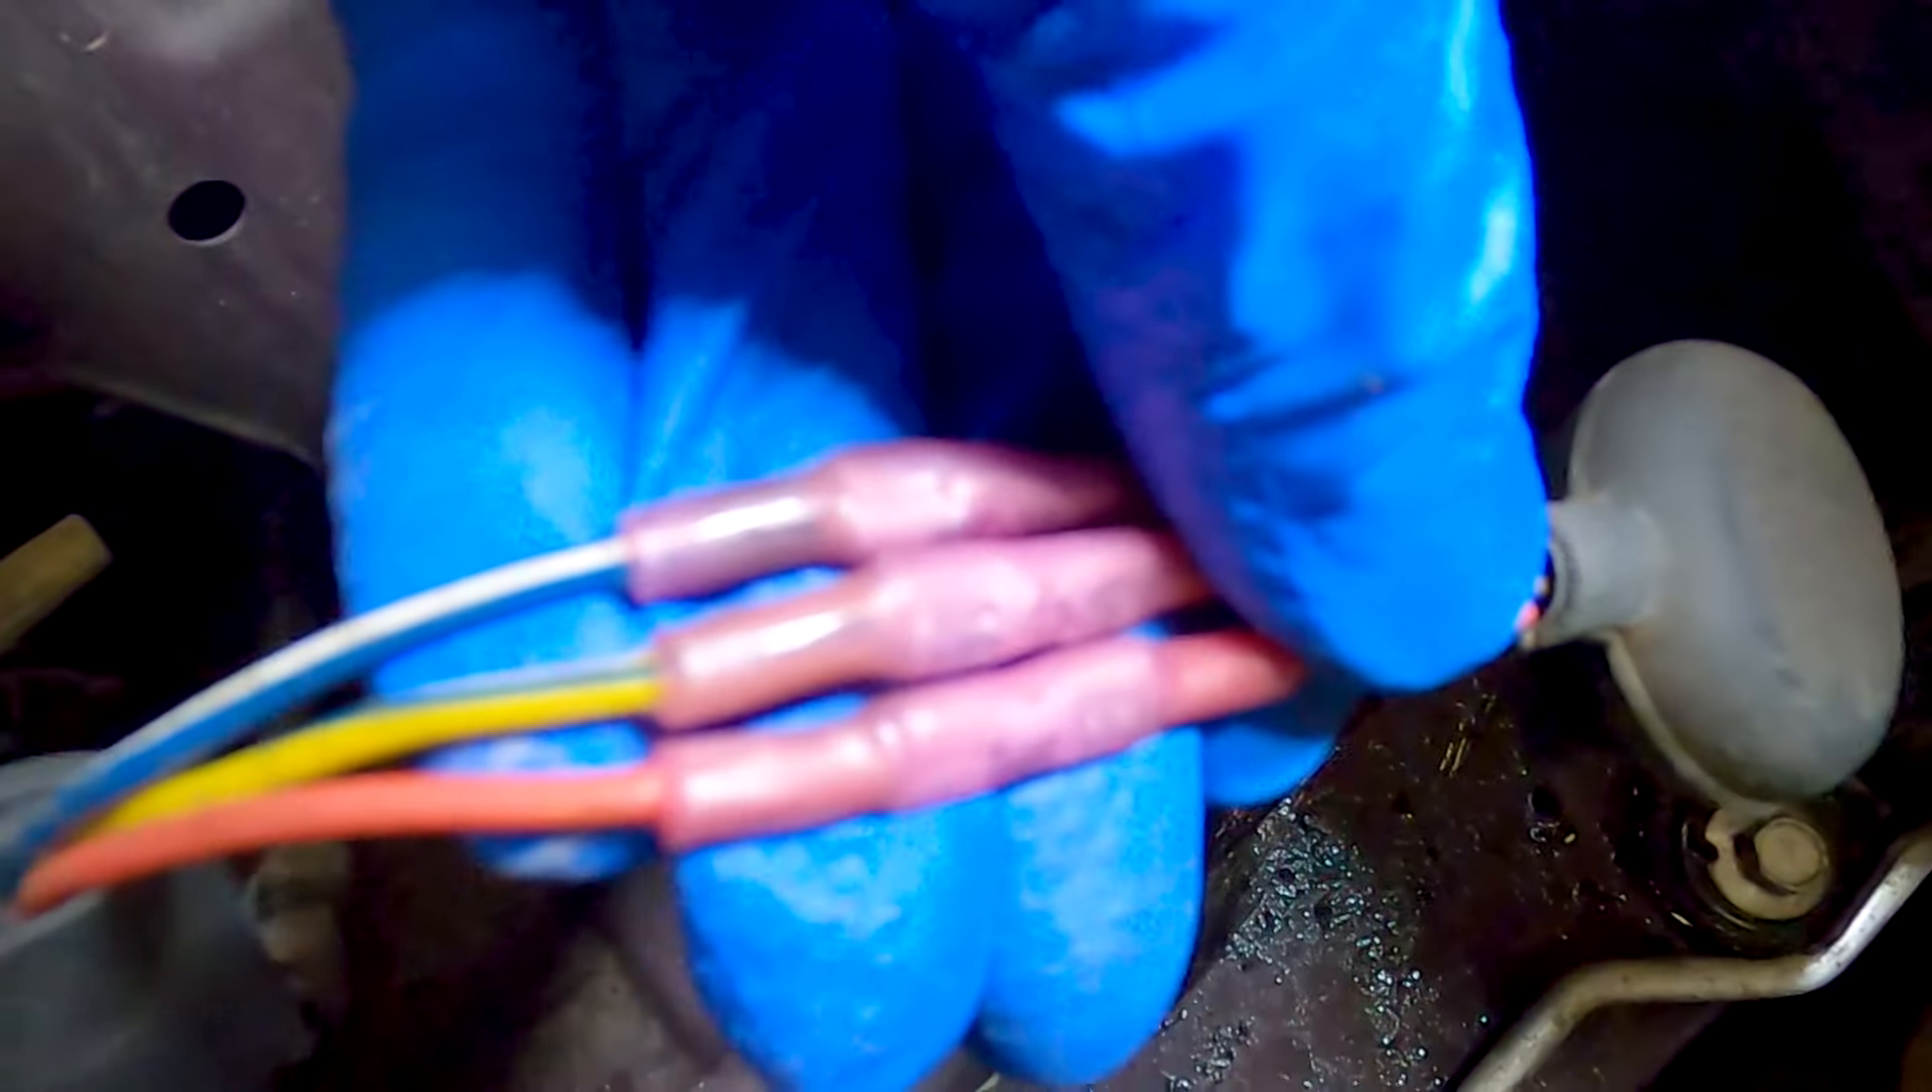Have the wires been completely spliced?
Yes.